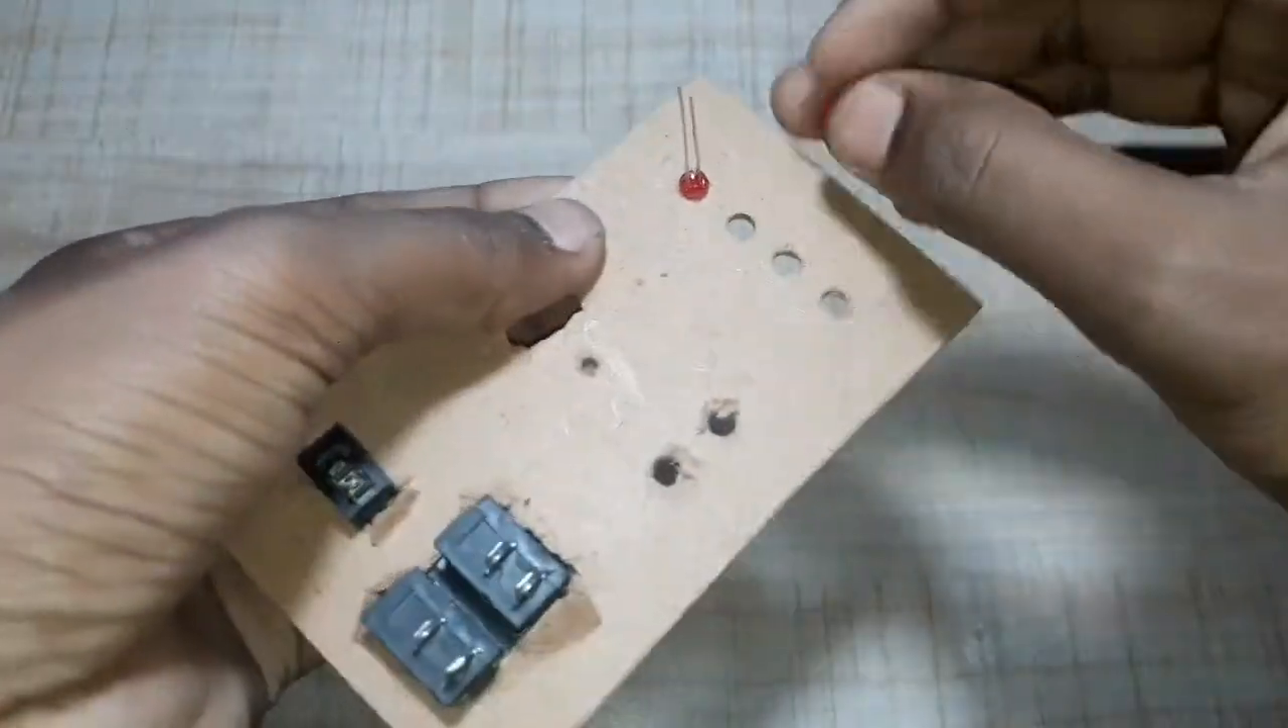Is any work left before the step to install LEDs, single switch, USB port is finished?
Yes.